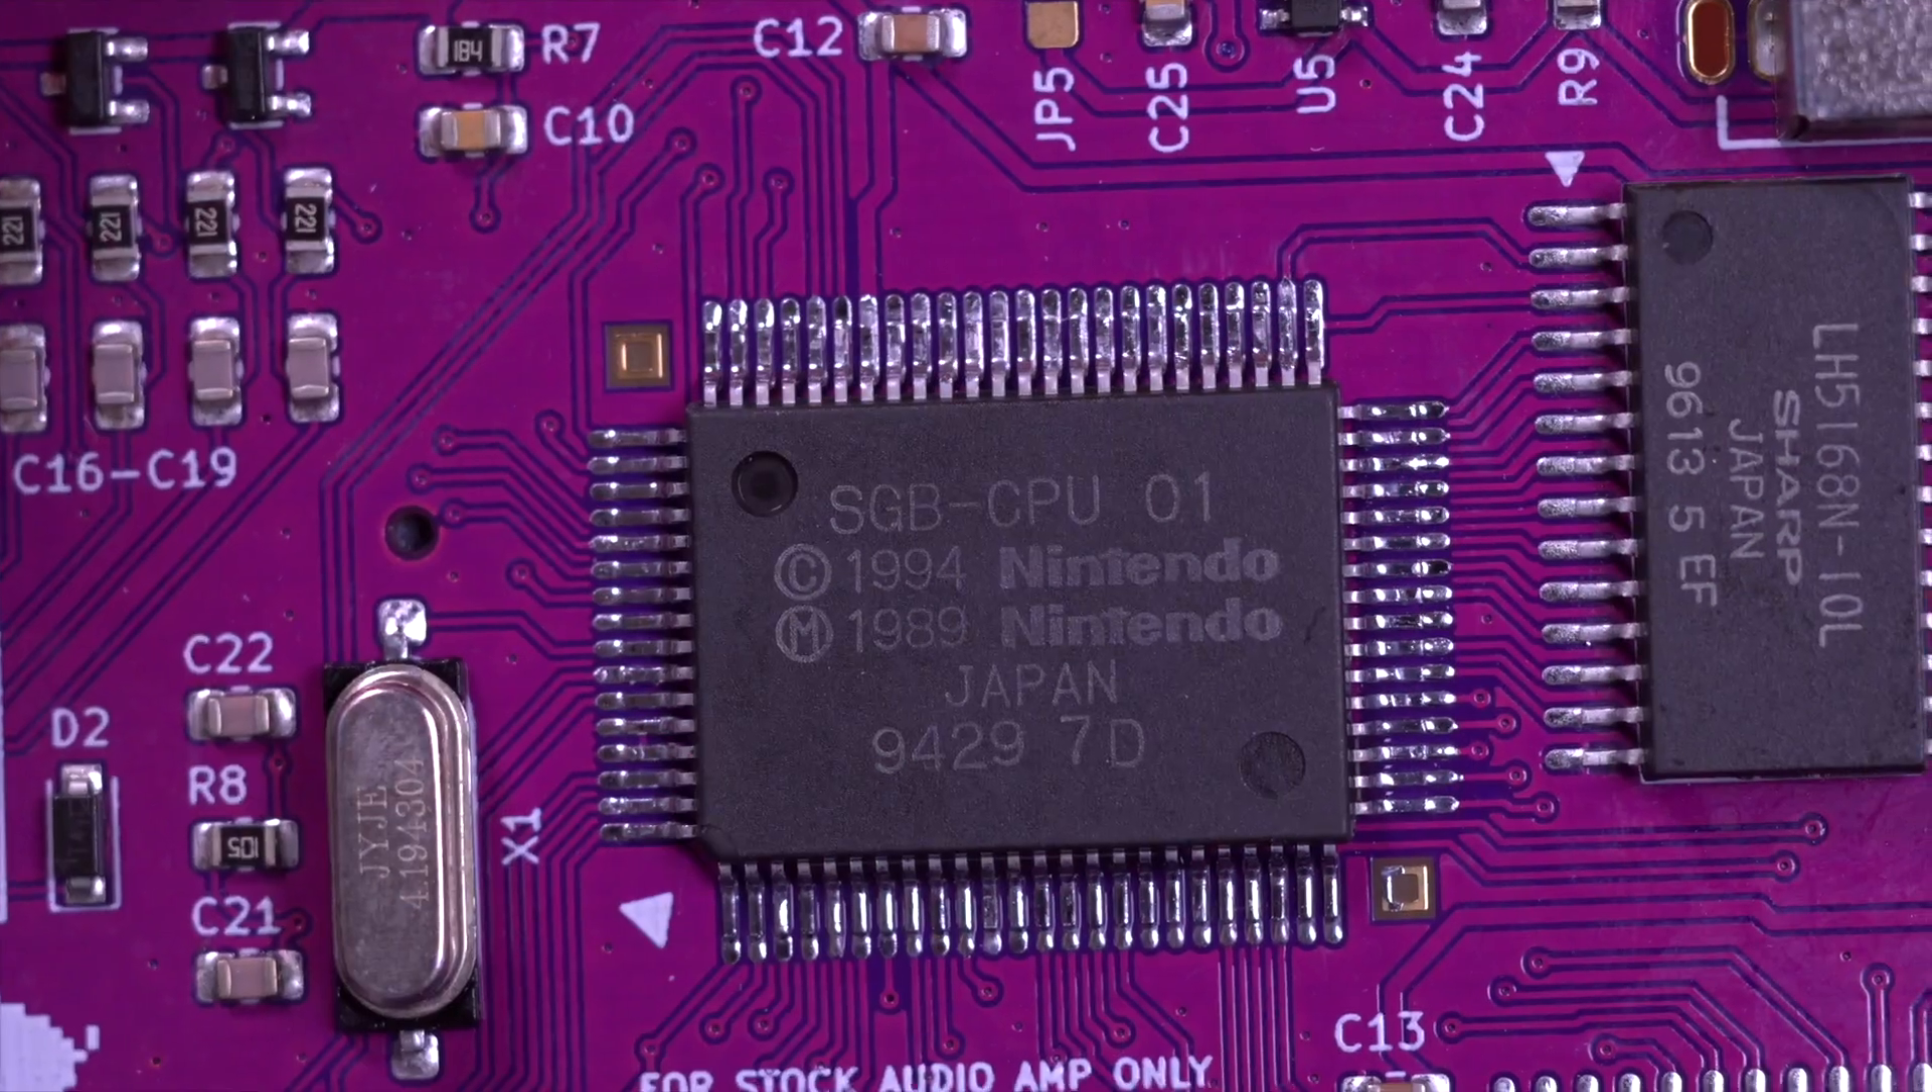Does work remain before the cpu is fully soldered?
No.